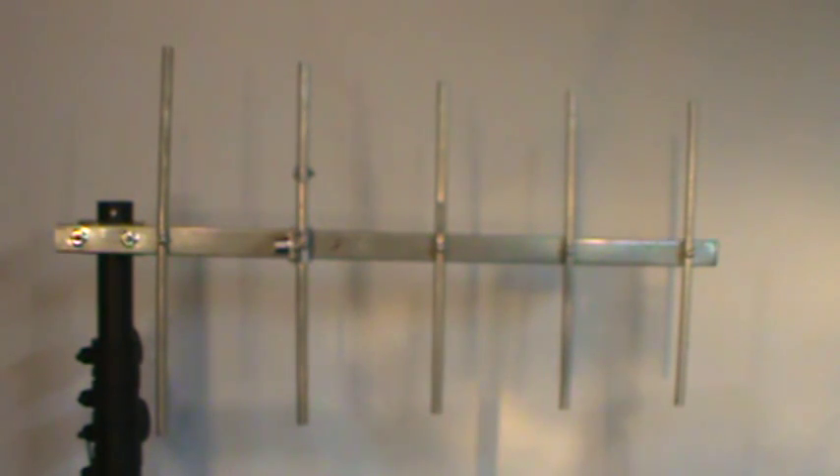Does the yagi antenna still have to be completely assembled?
No.